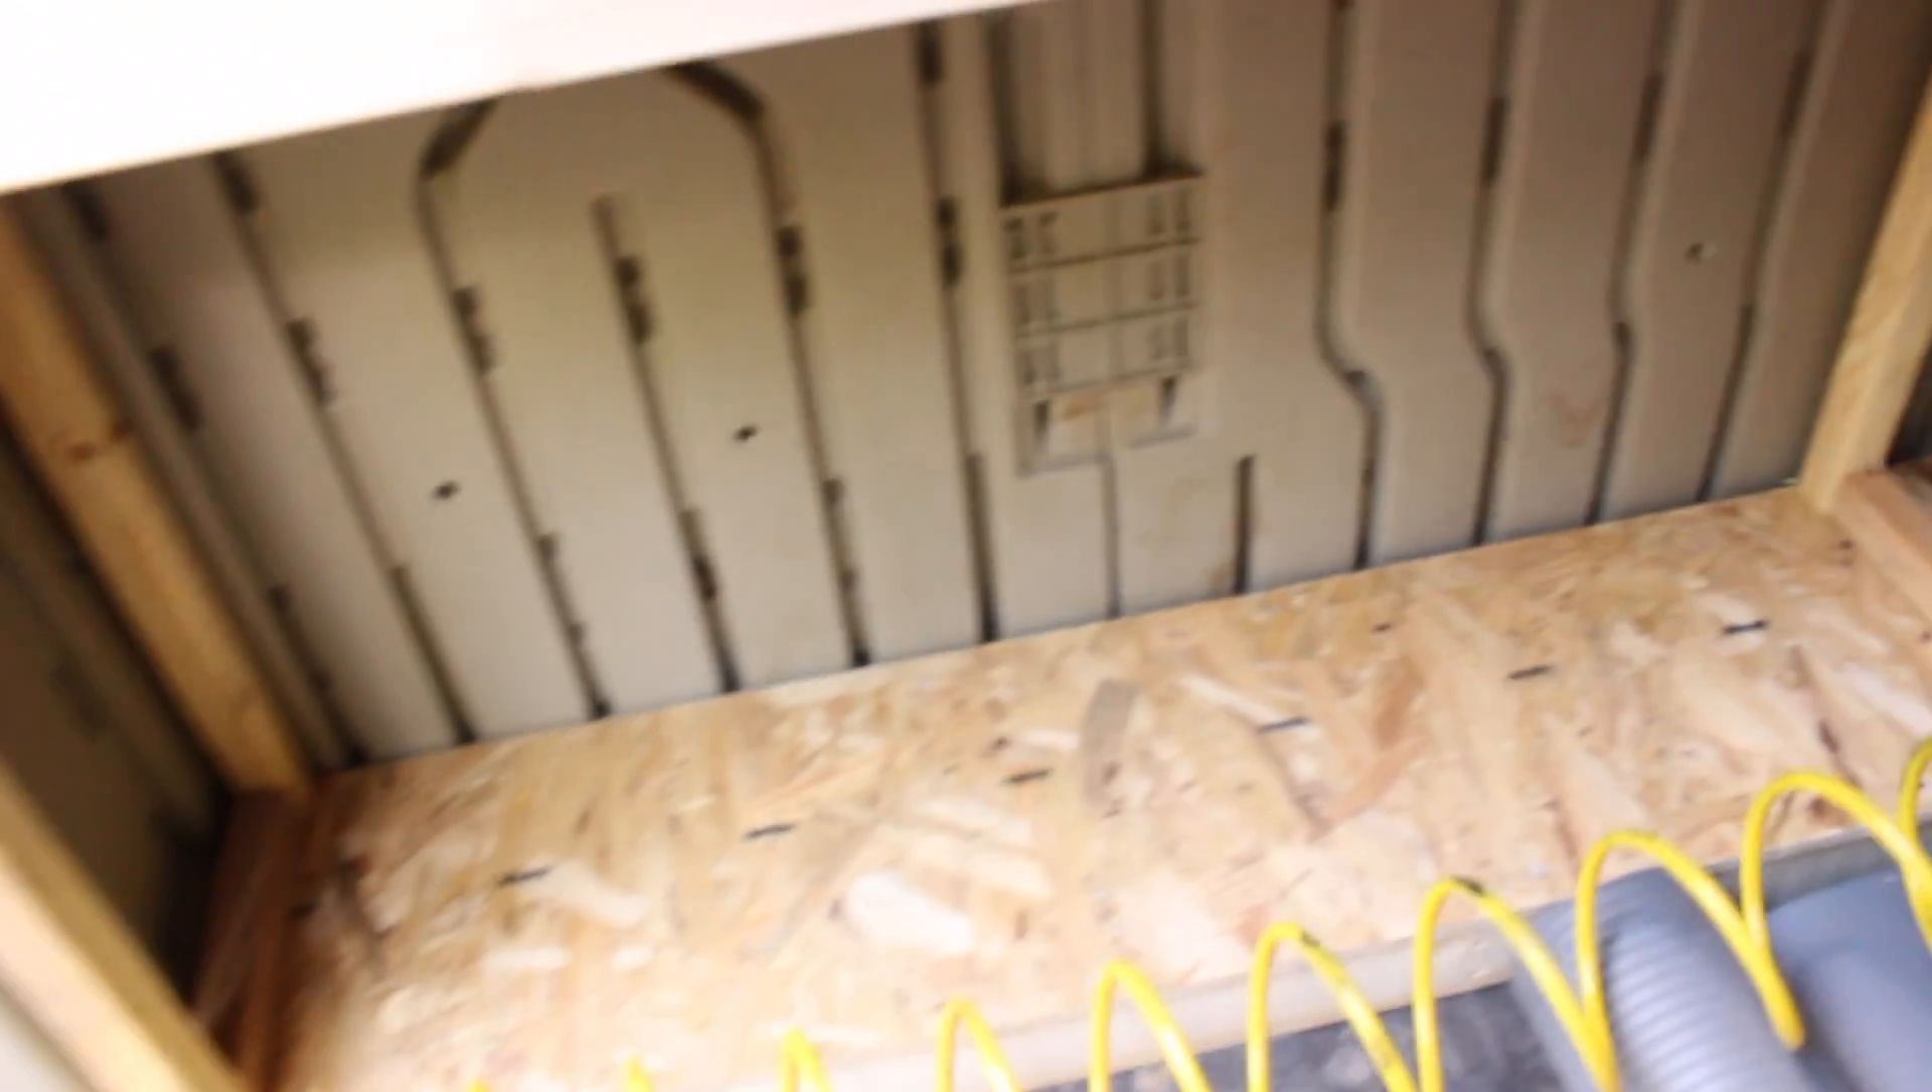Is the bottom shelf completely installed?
Yes.